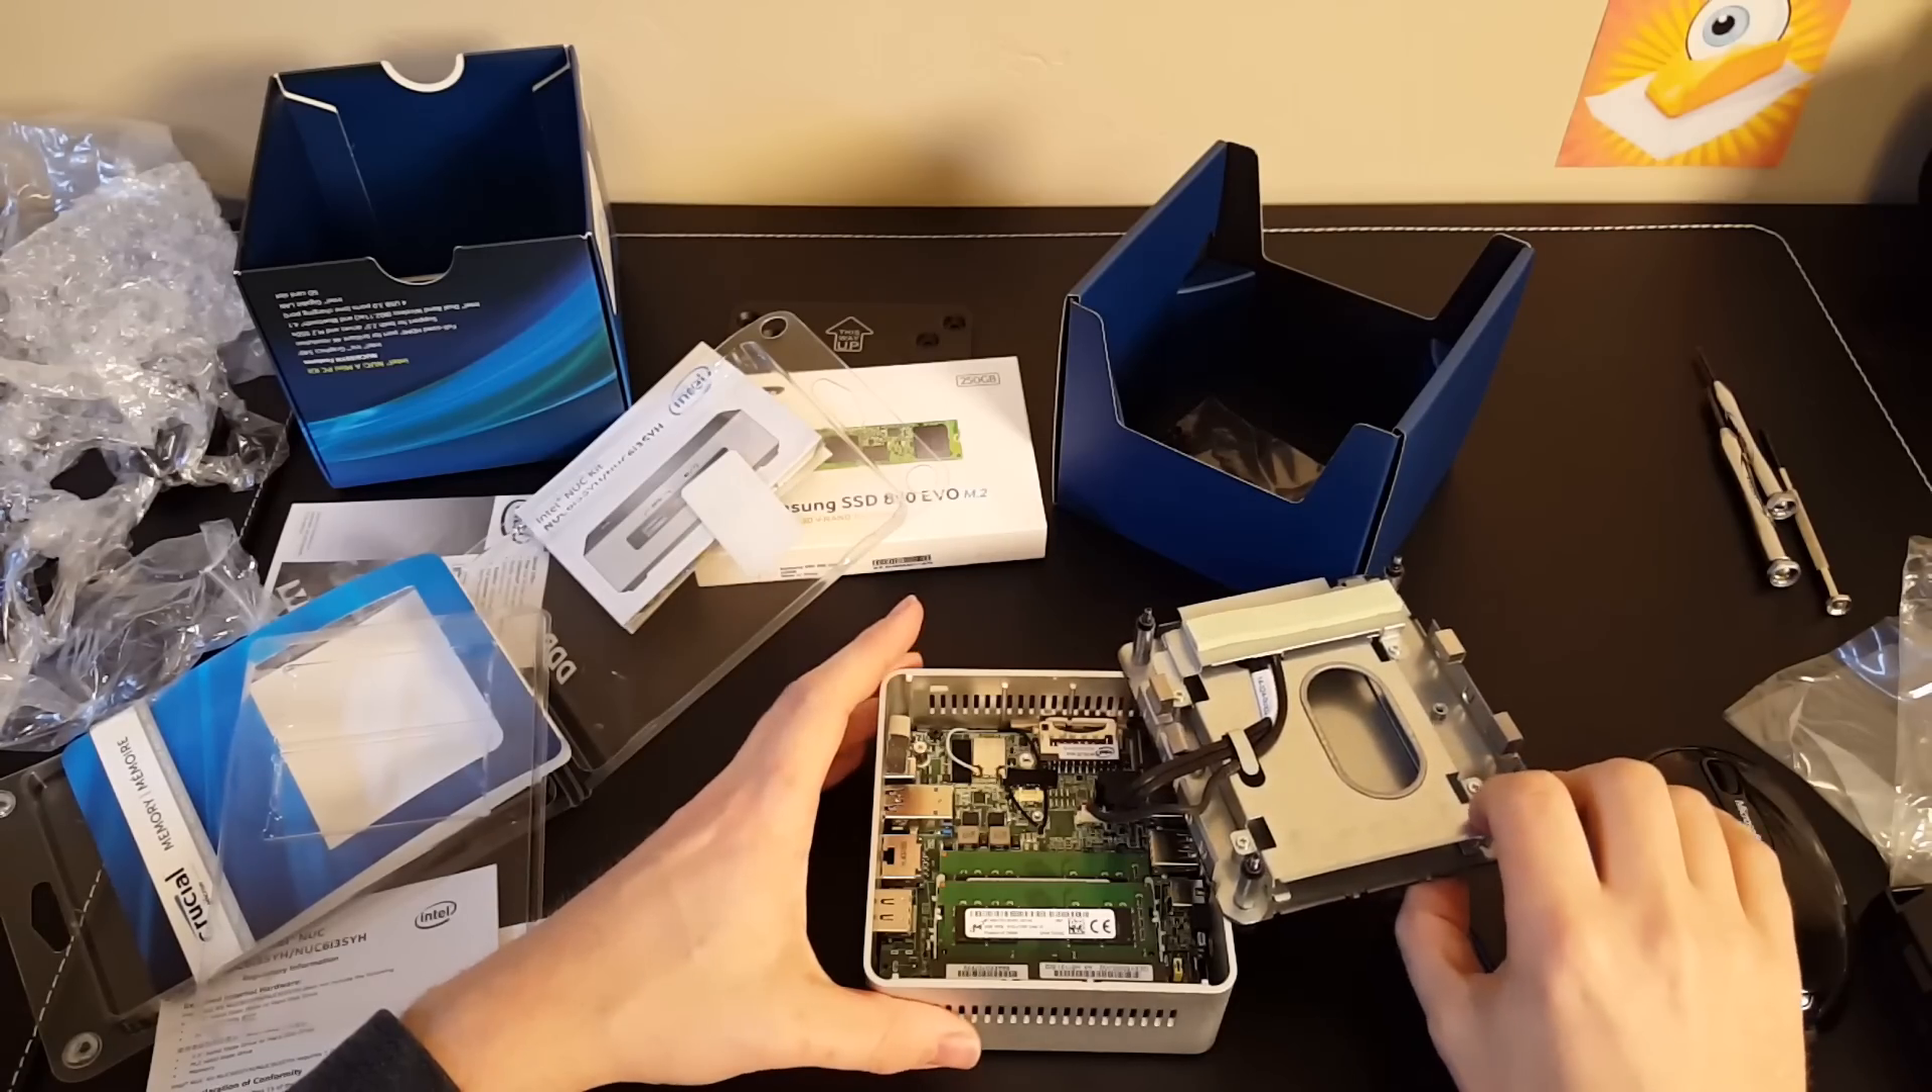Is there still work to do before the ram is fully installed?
No.